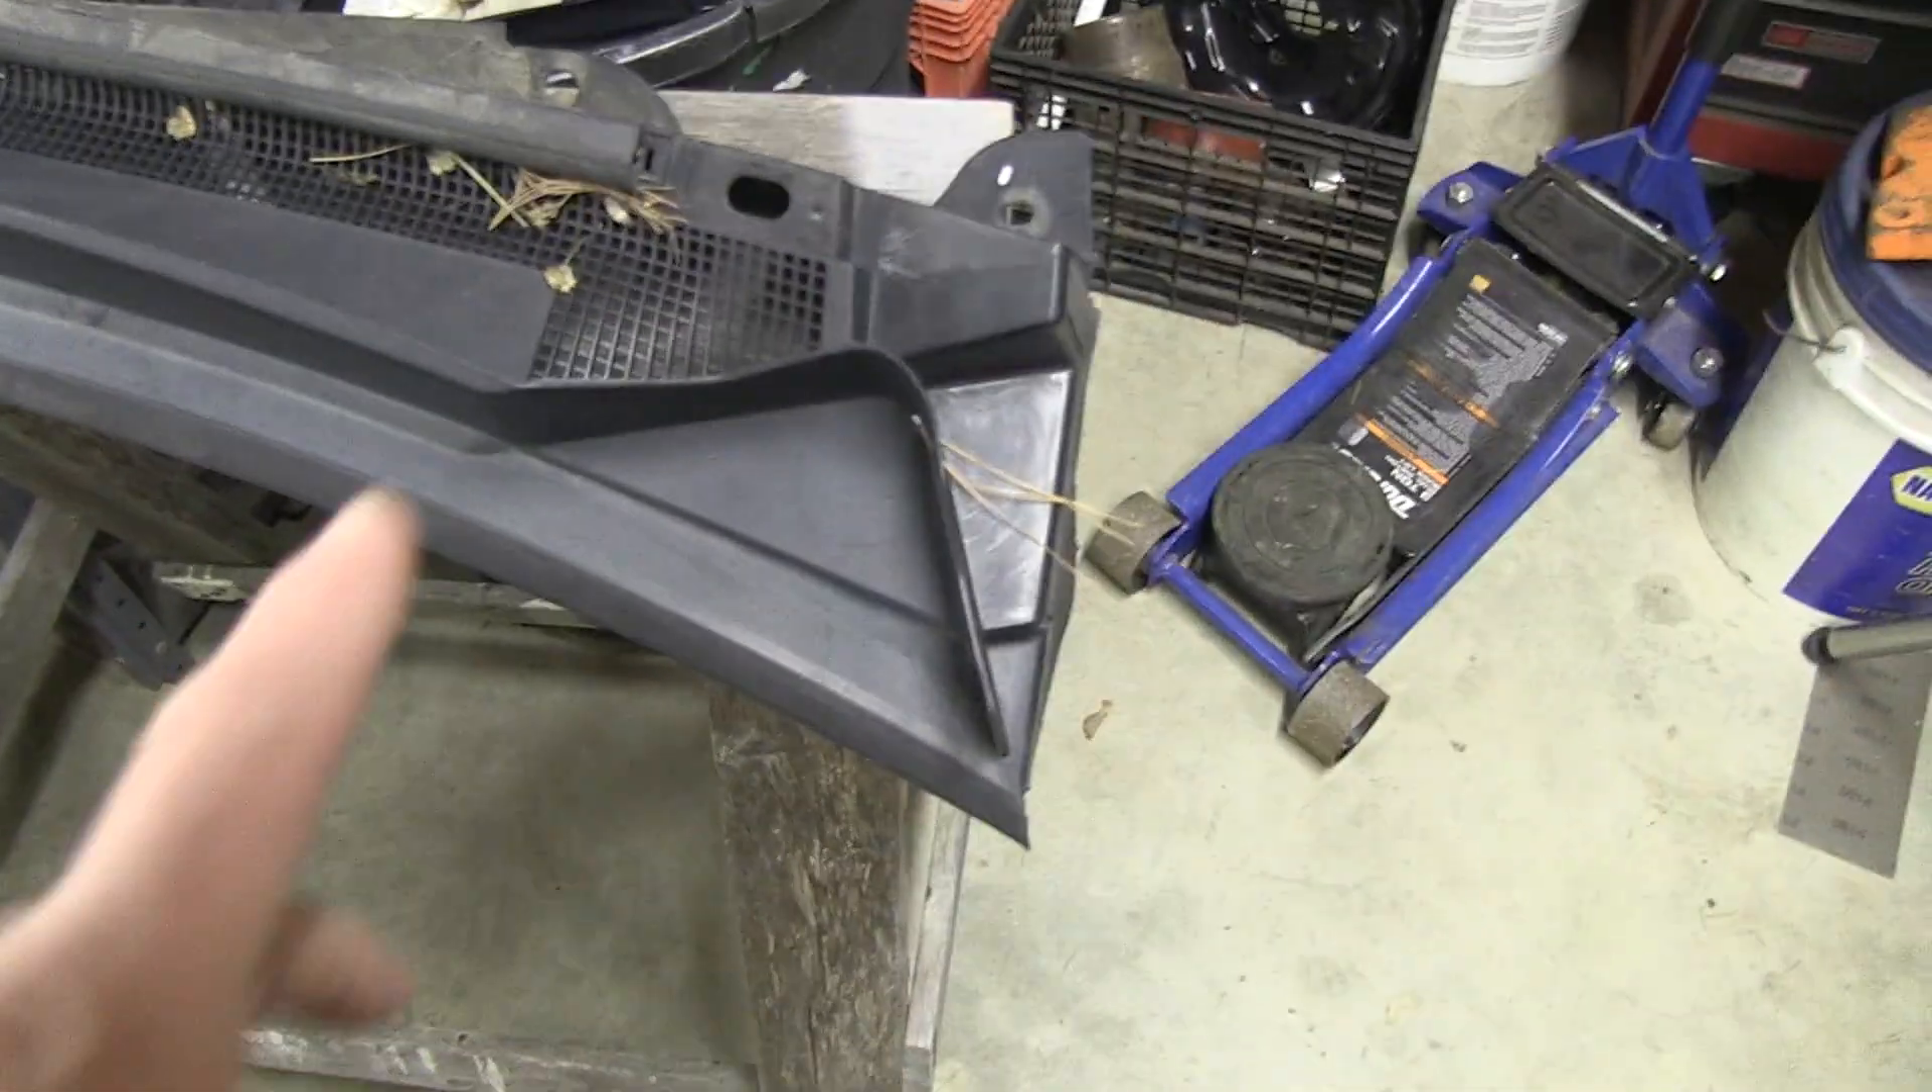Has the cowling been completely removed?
Yes.